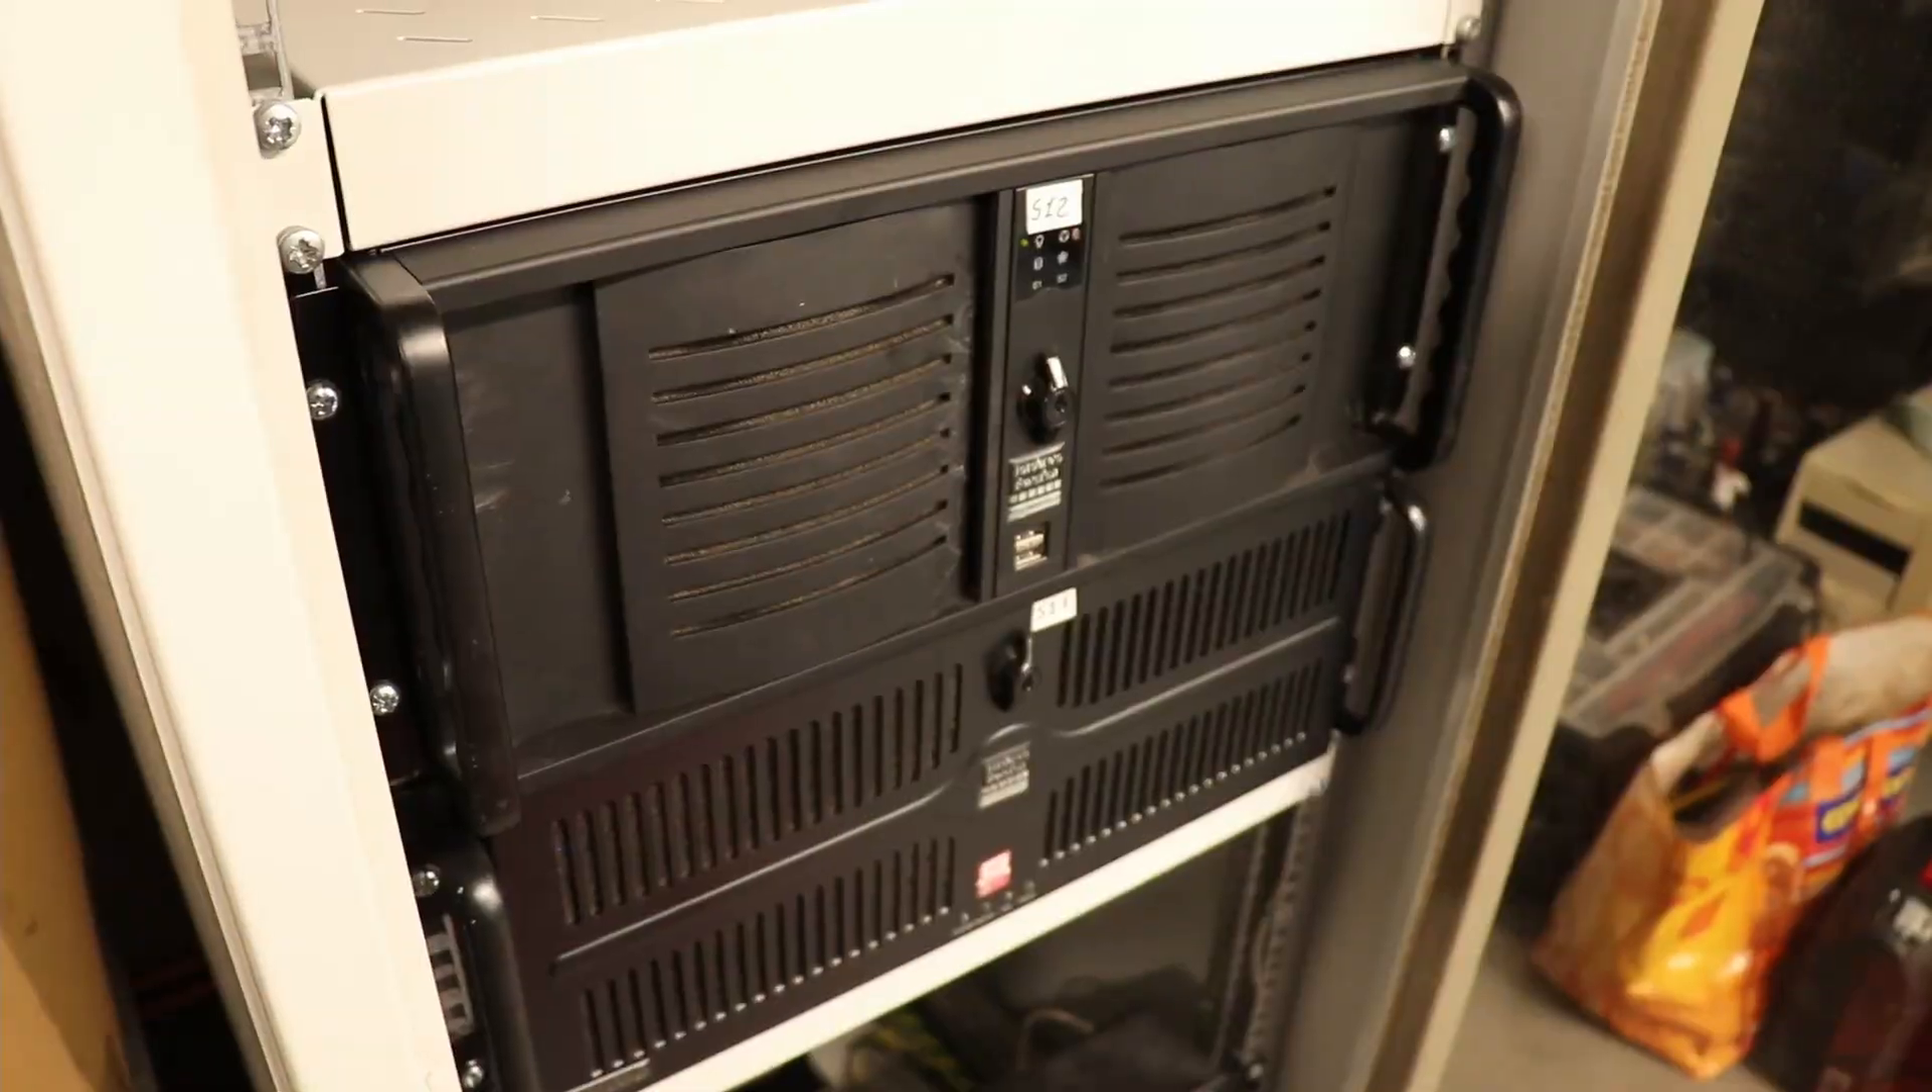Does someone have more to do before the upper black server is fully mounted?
No.